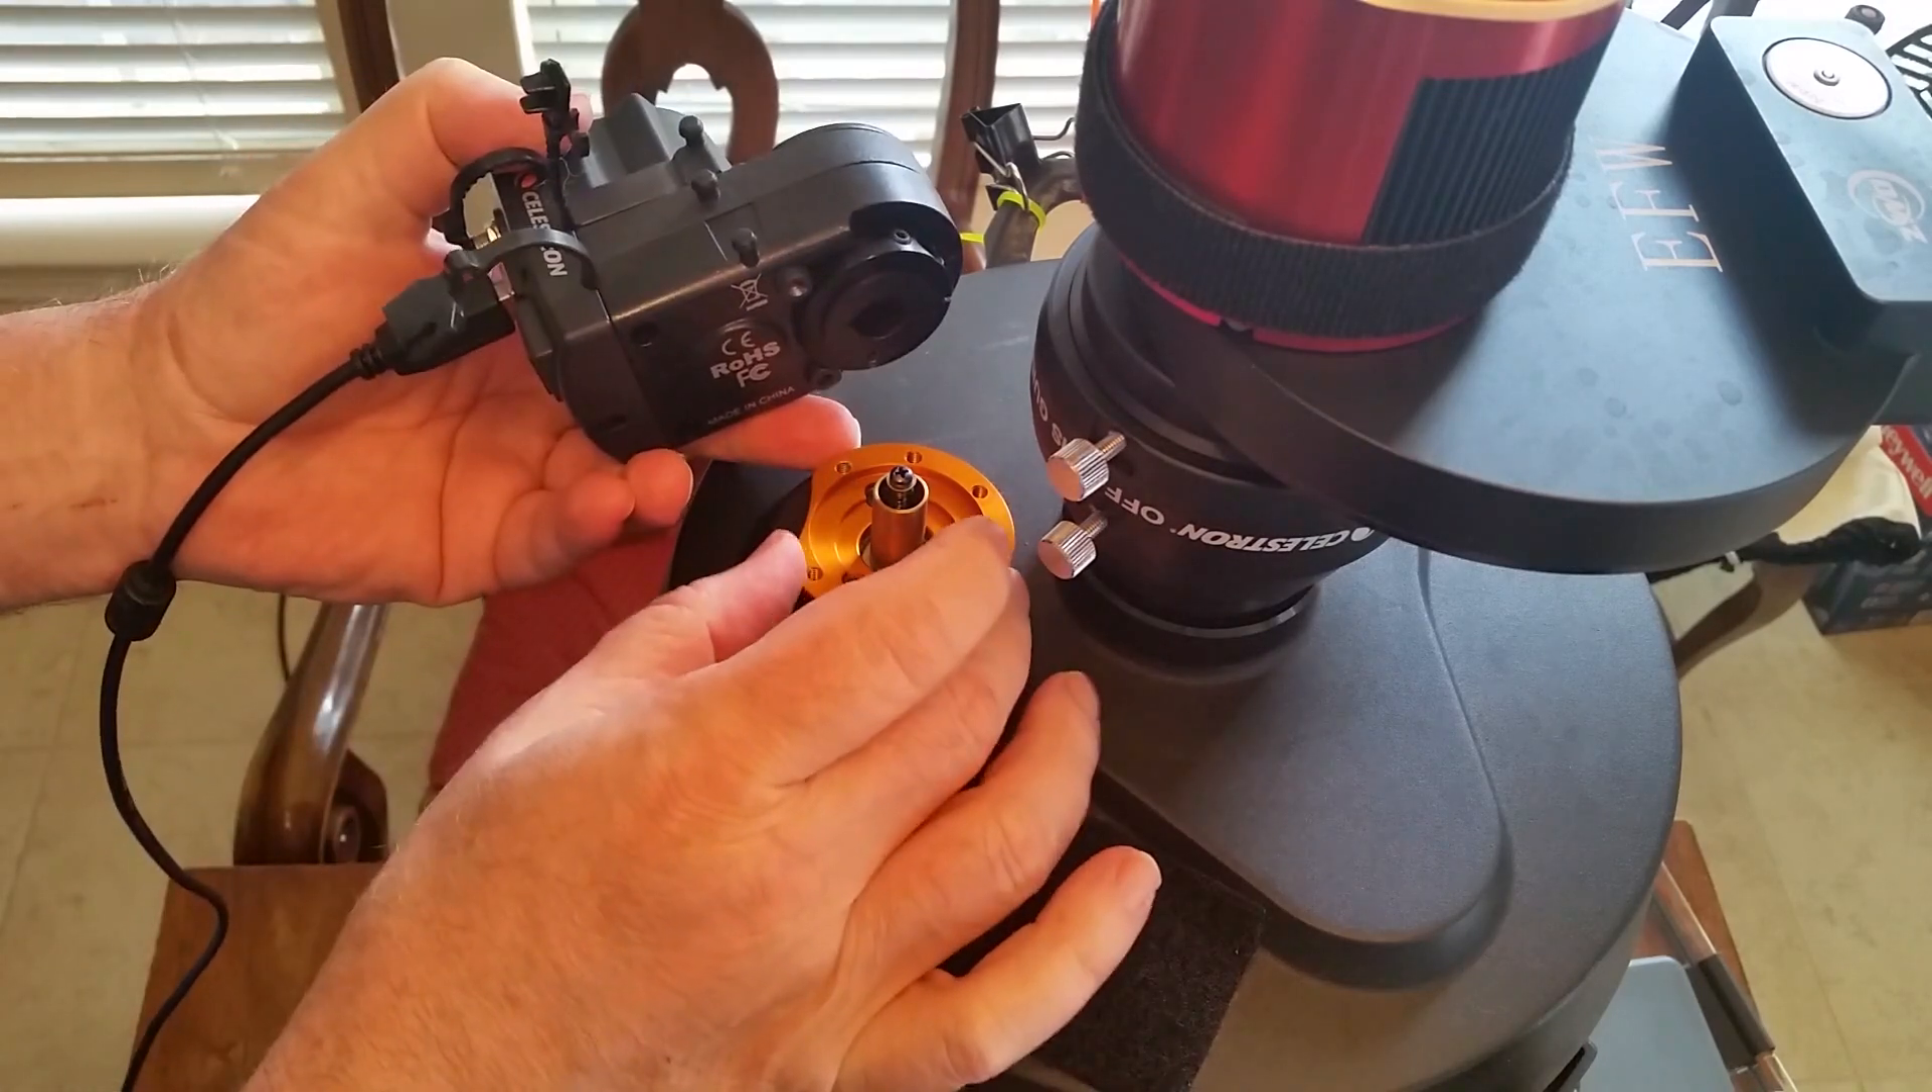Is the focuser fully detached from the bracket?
Yes.